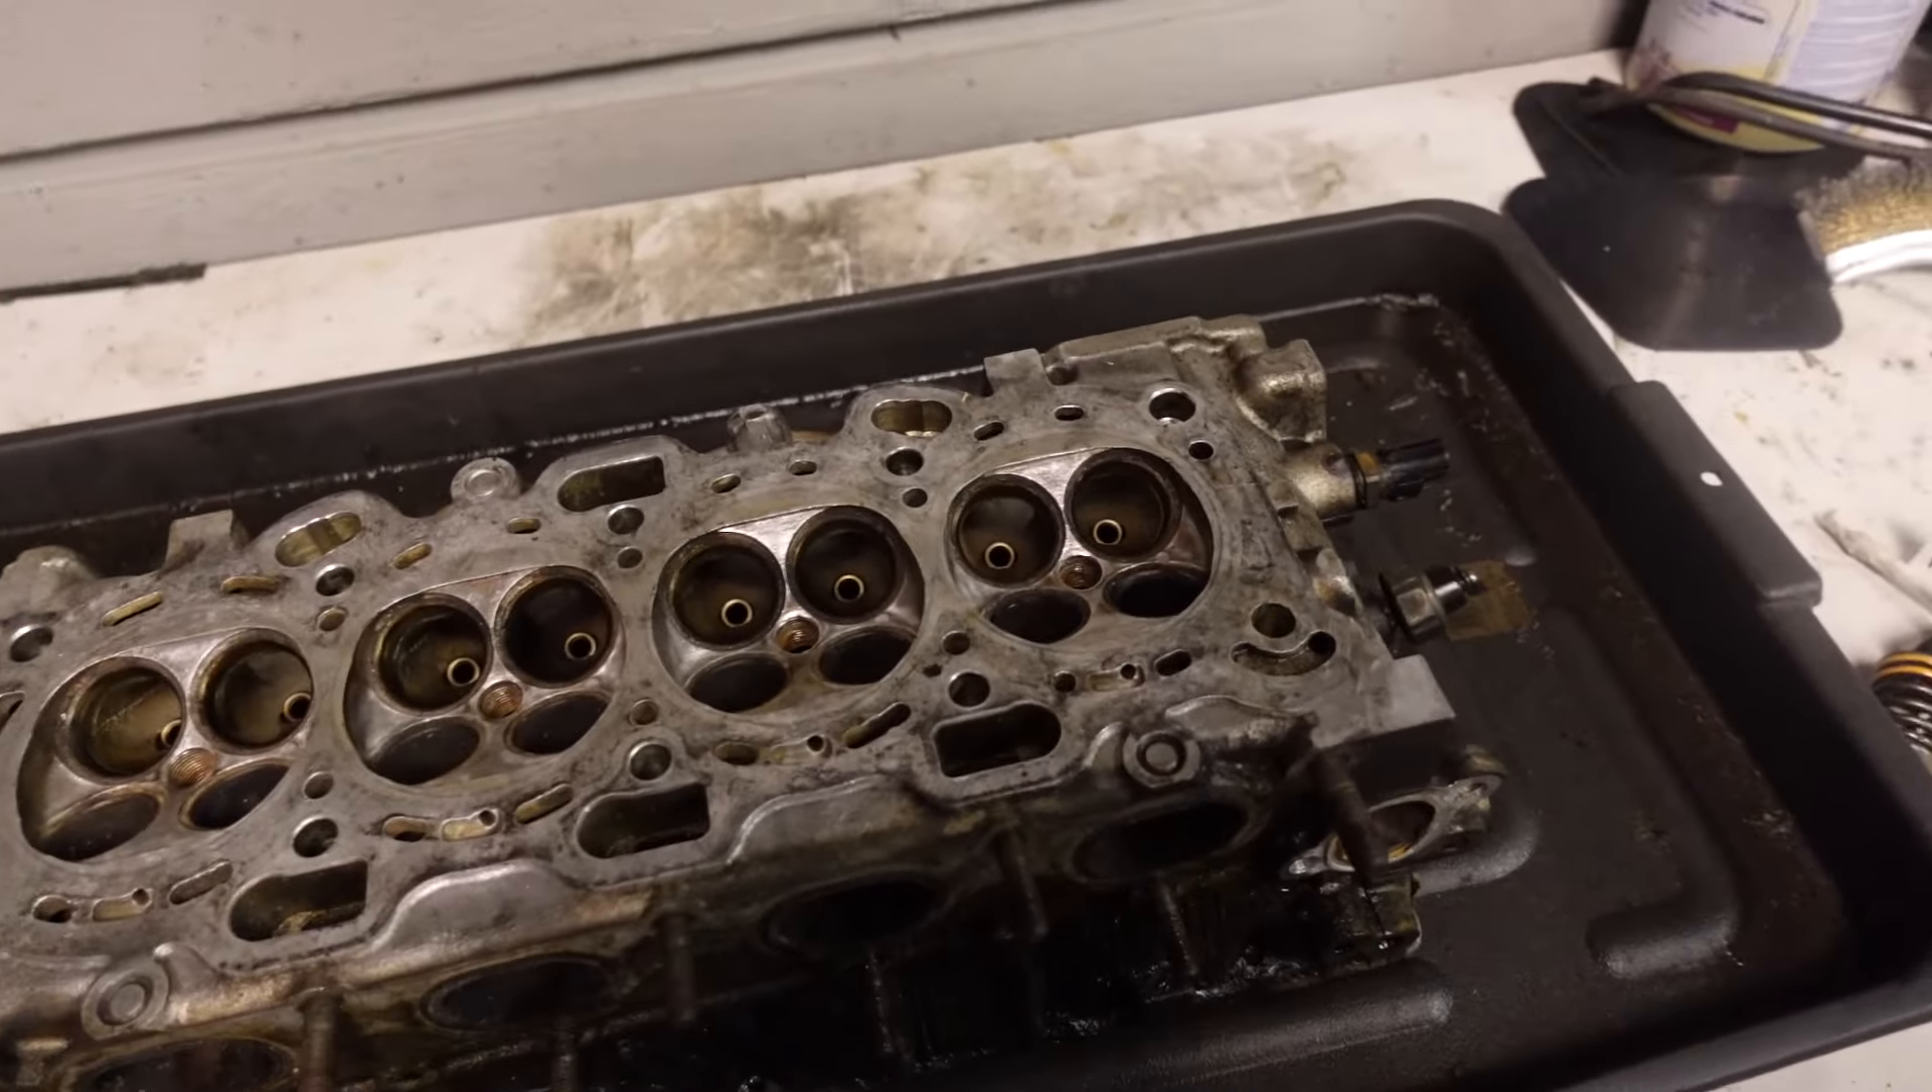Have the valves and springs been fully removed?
Yes.